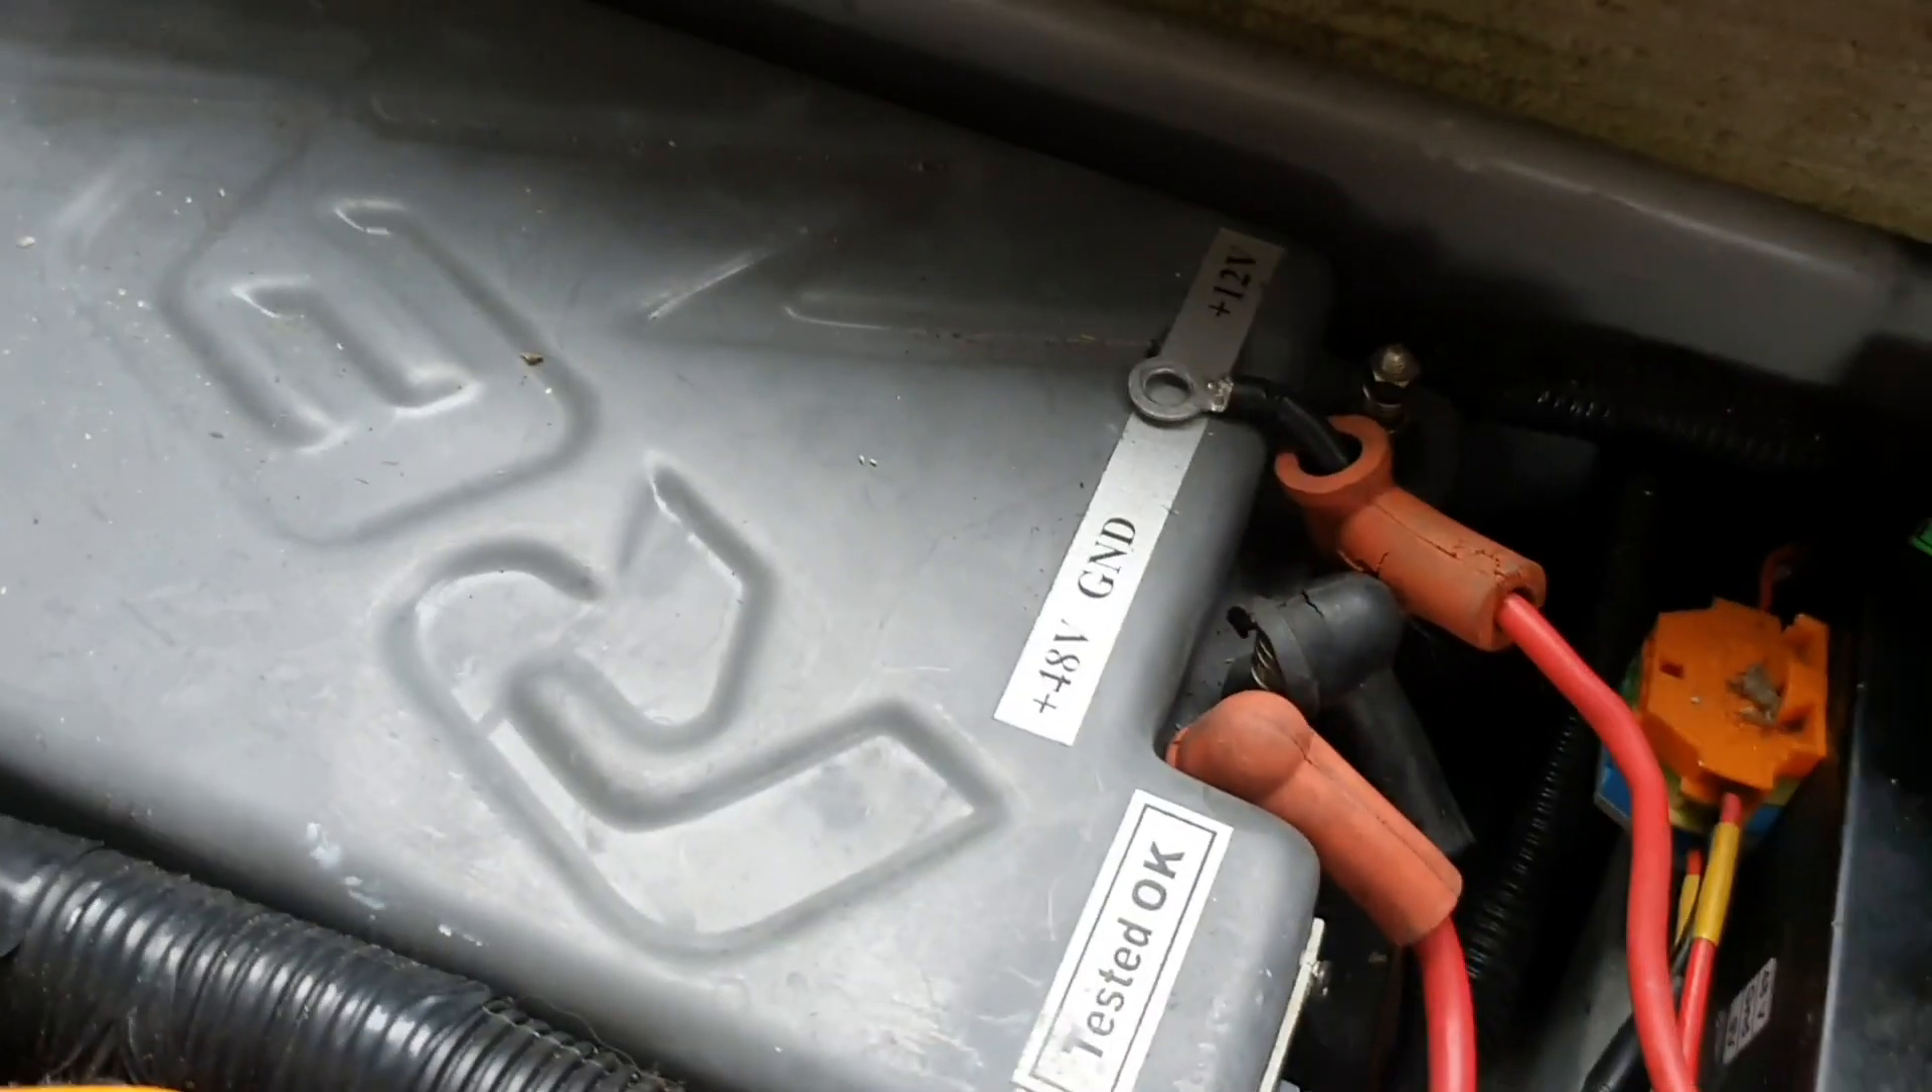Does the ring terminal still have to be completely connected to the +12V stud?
Yes.